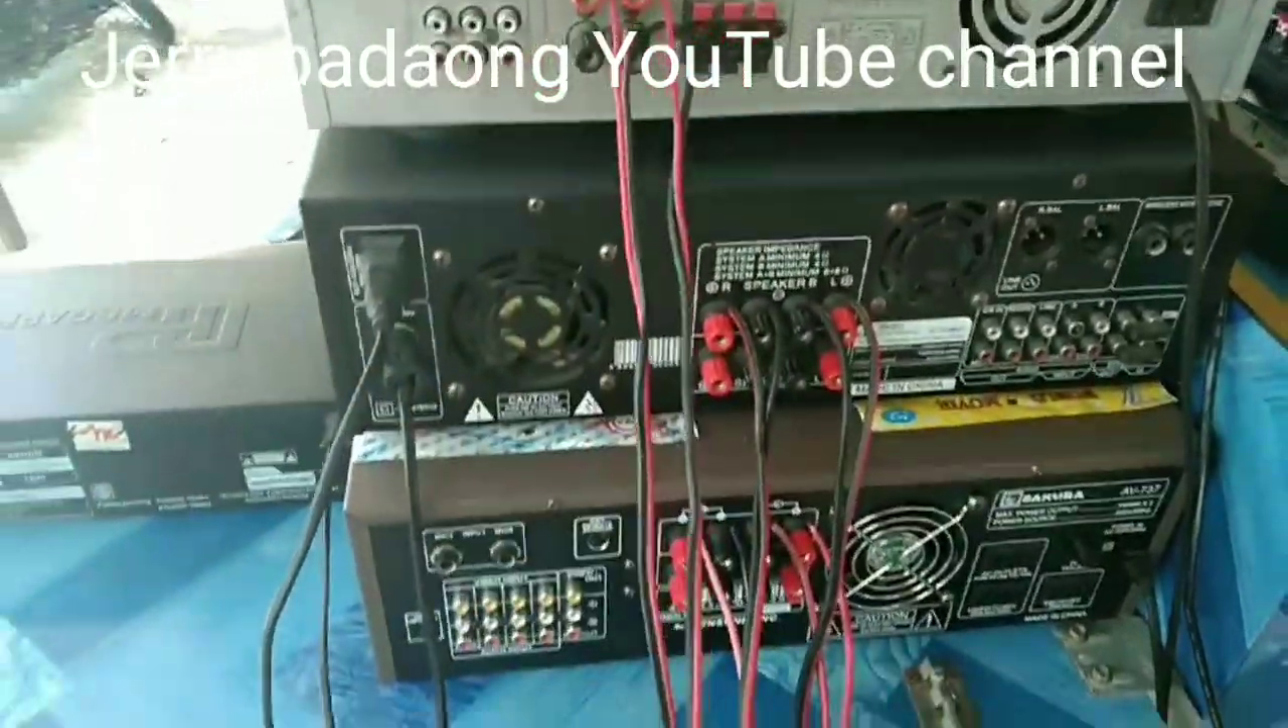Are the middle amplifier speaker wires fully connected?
Yes.